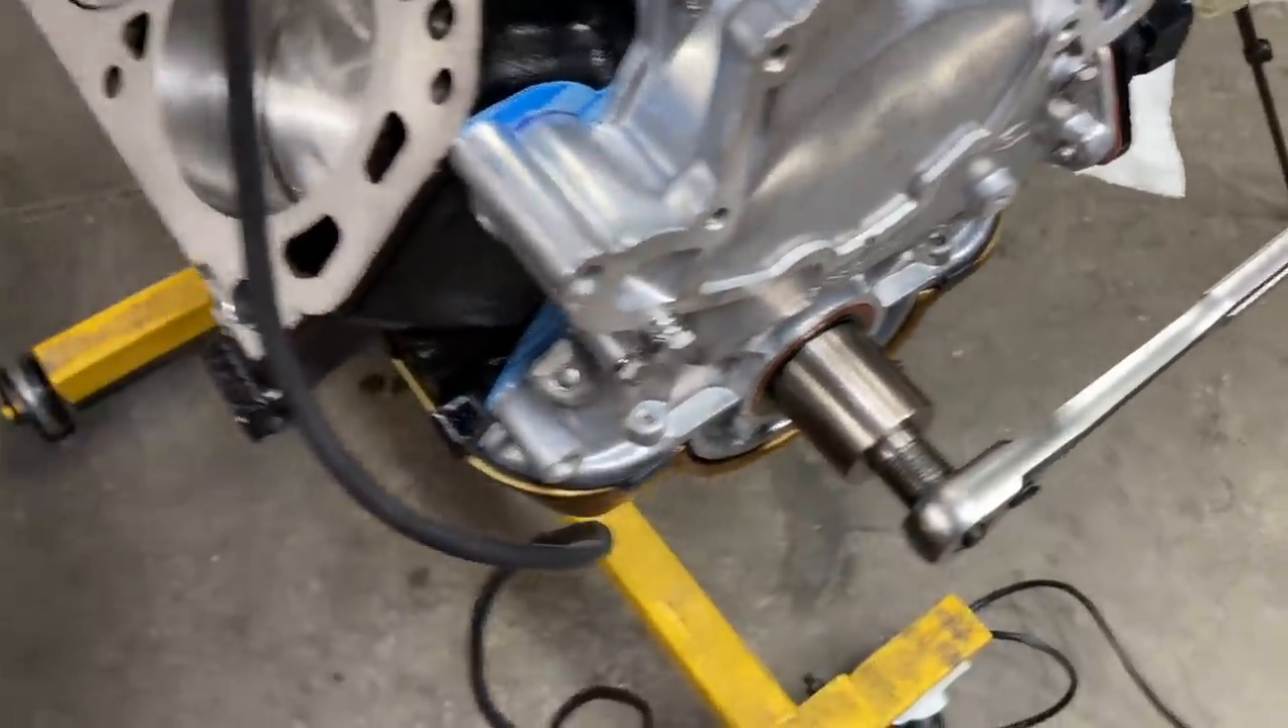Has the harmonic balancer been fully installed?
No.